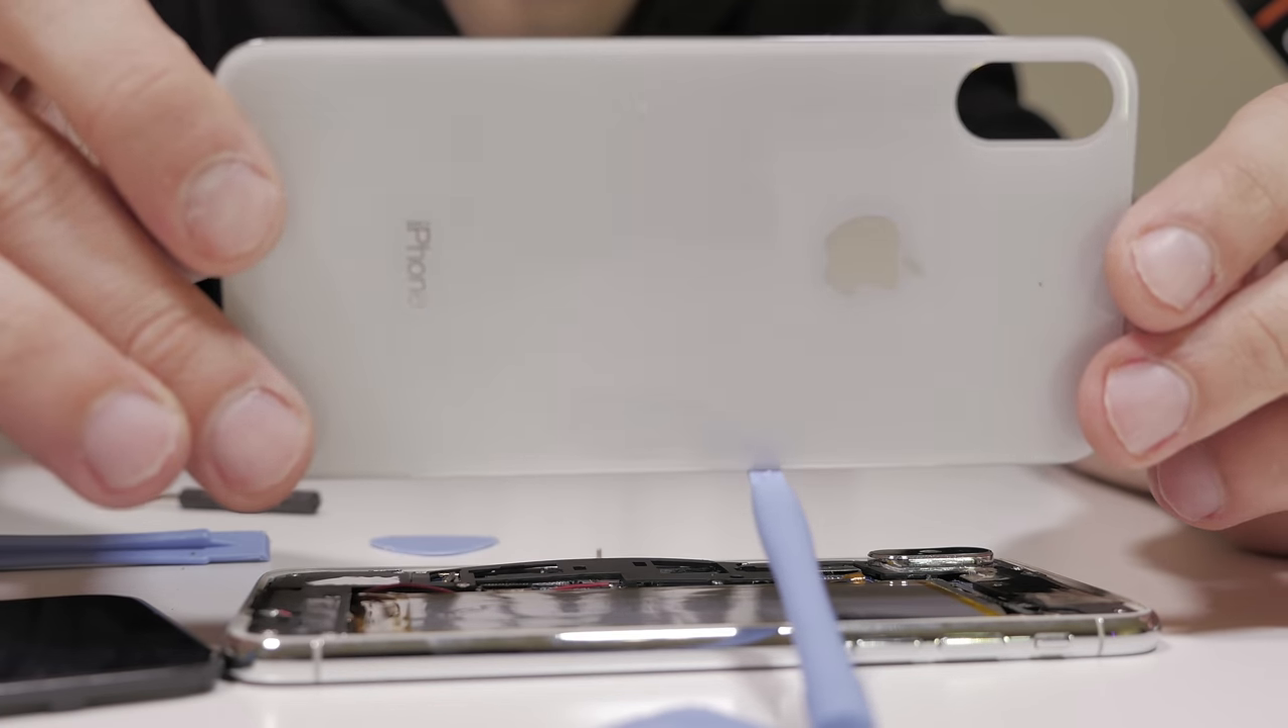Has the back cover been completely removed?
Yes.